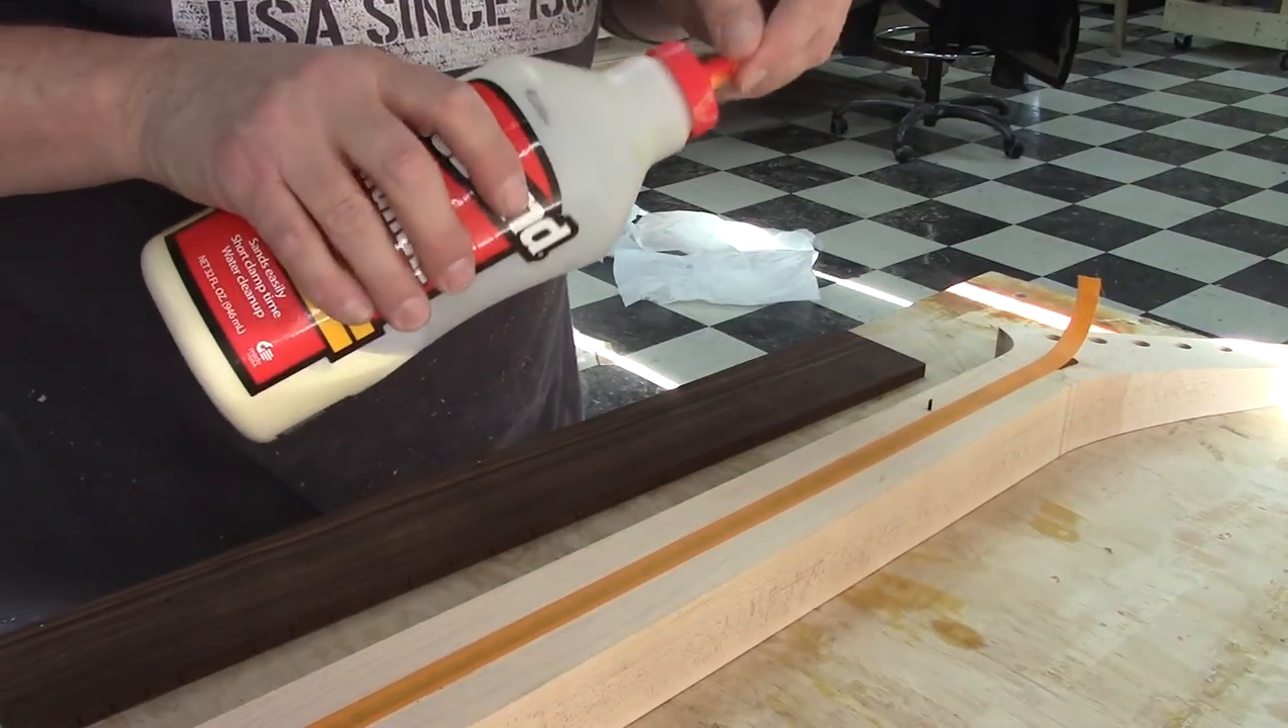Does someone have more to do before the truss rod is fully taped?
No.